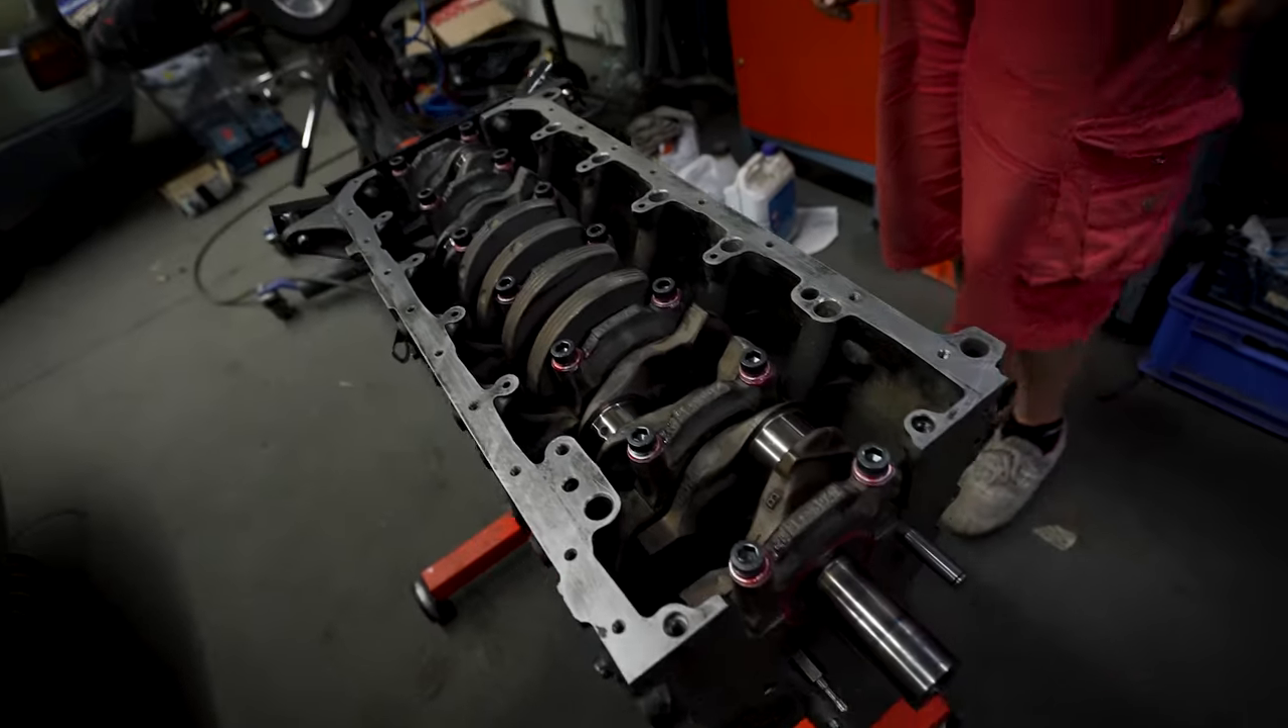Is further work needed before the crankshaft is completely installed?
No.